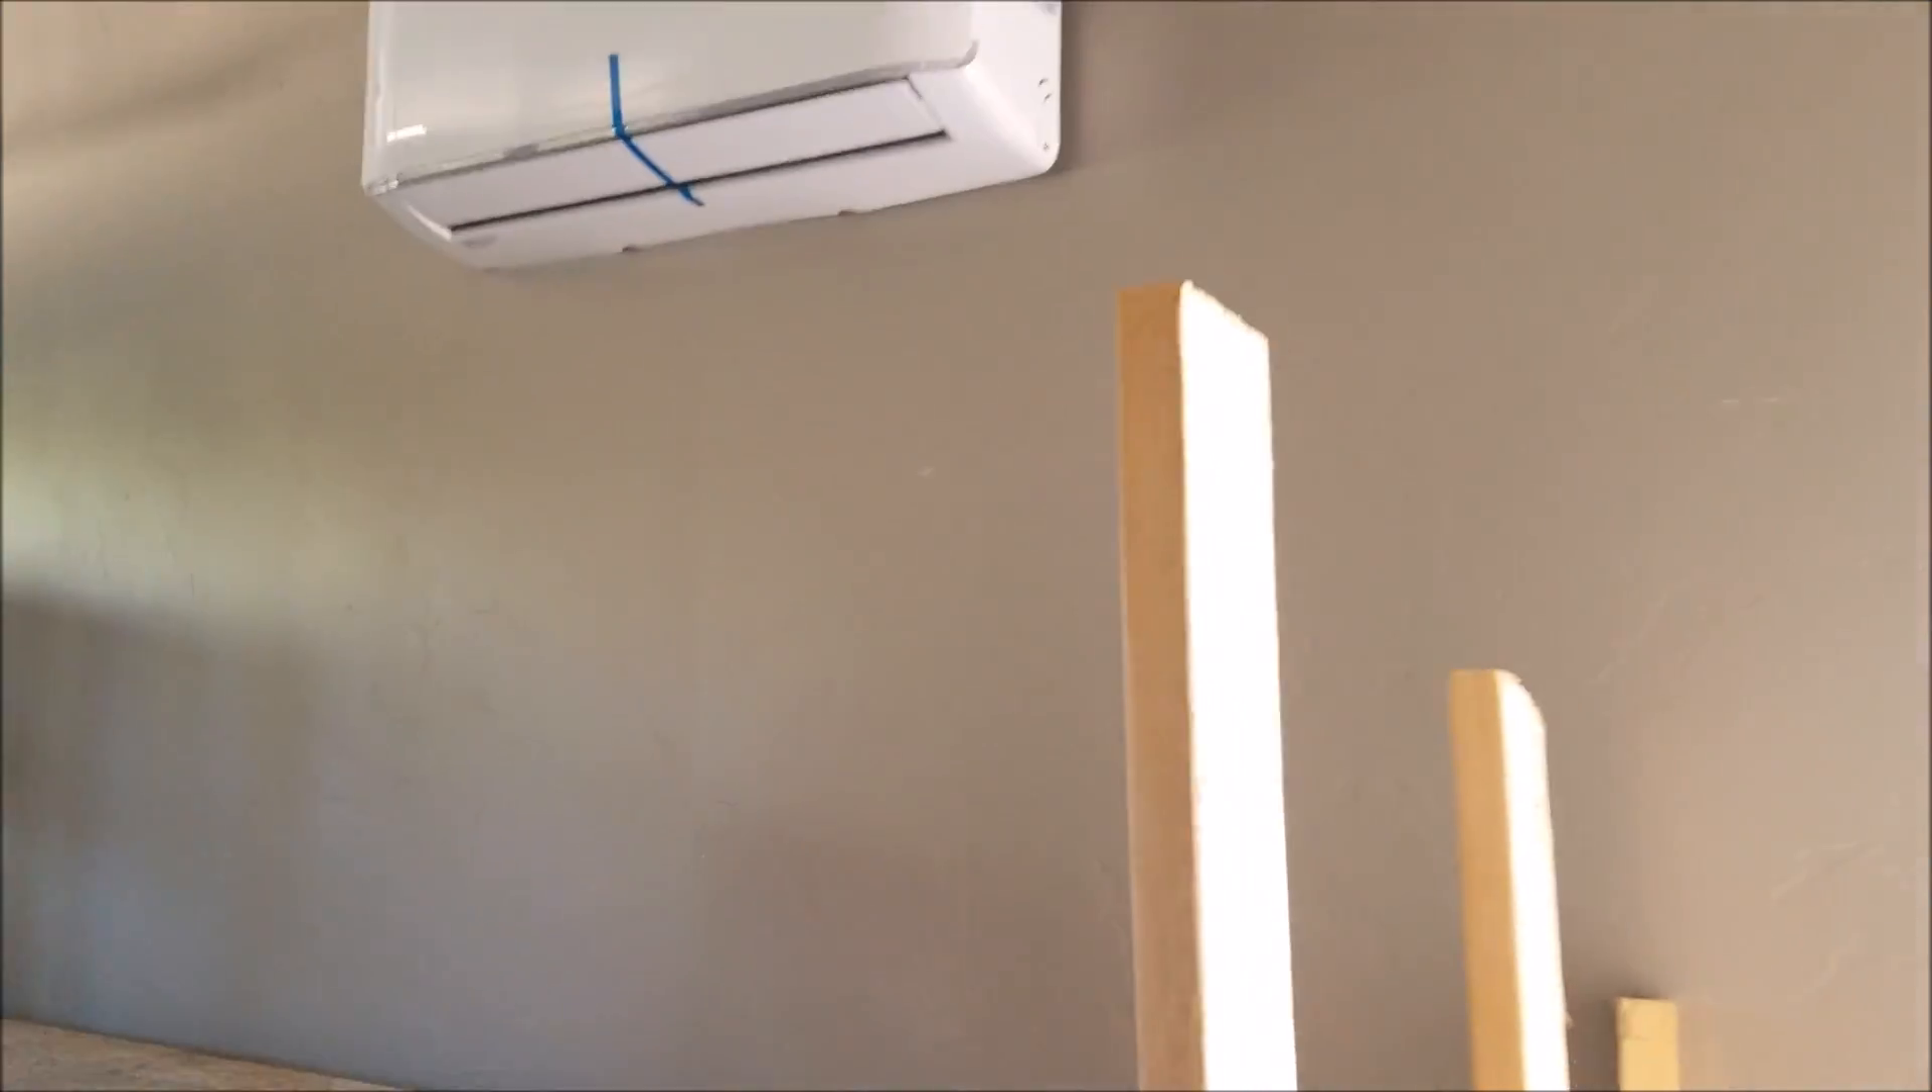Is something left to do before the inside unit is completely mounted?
No.